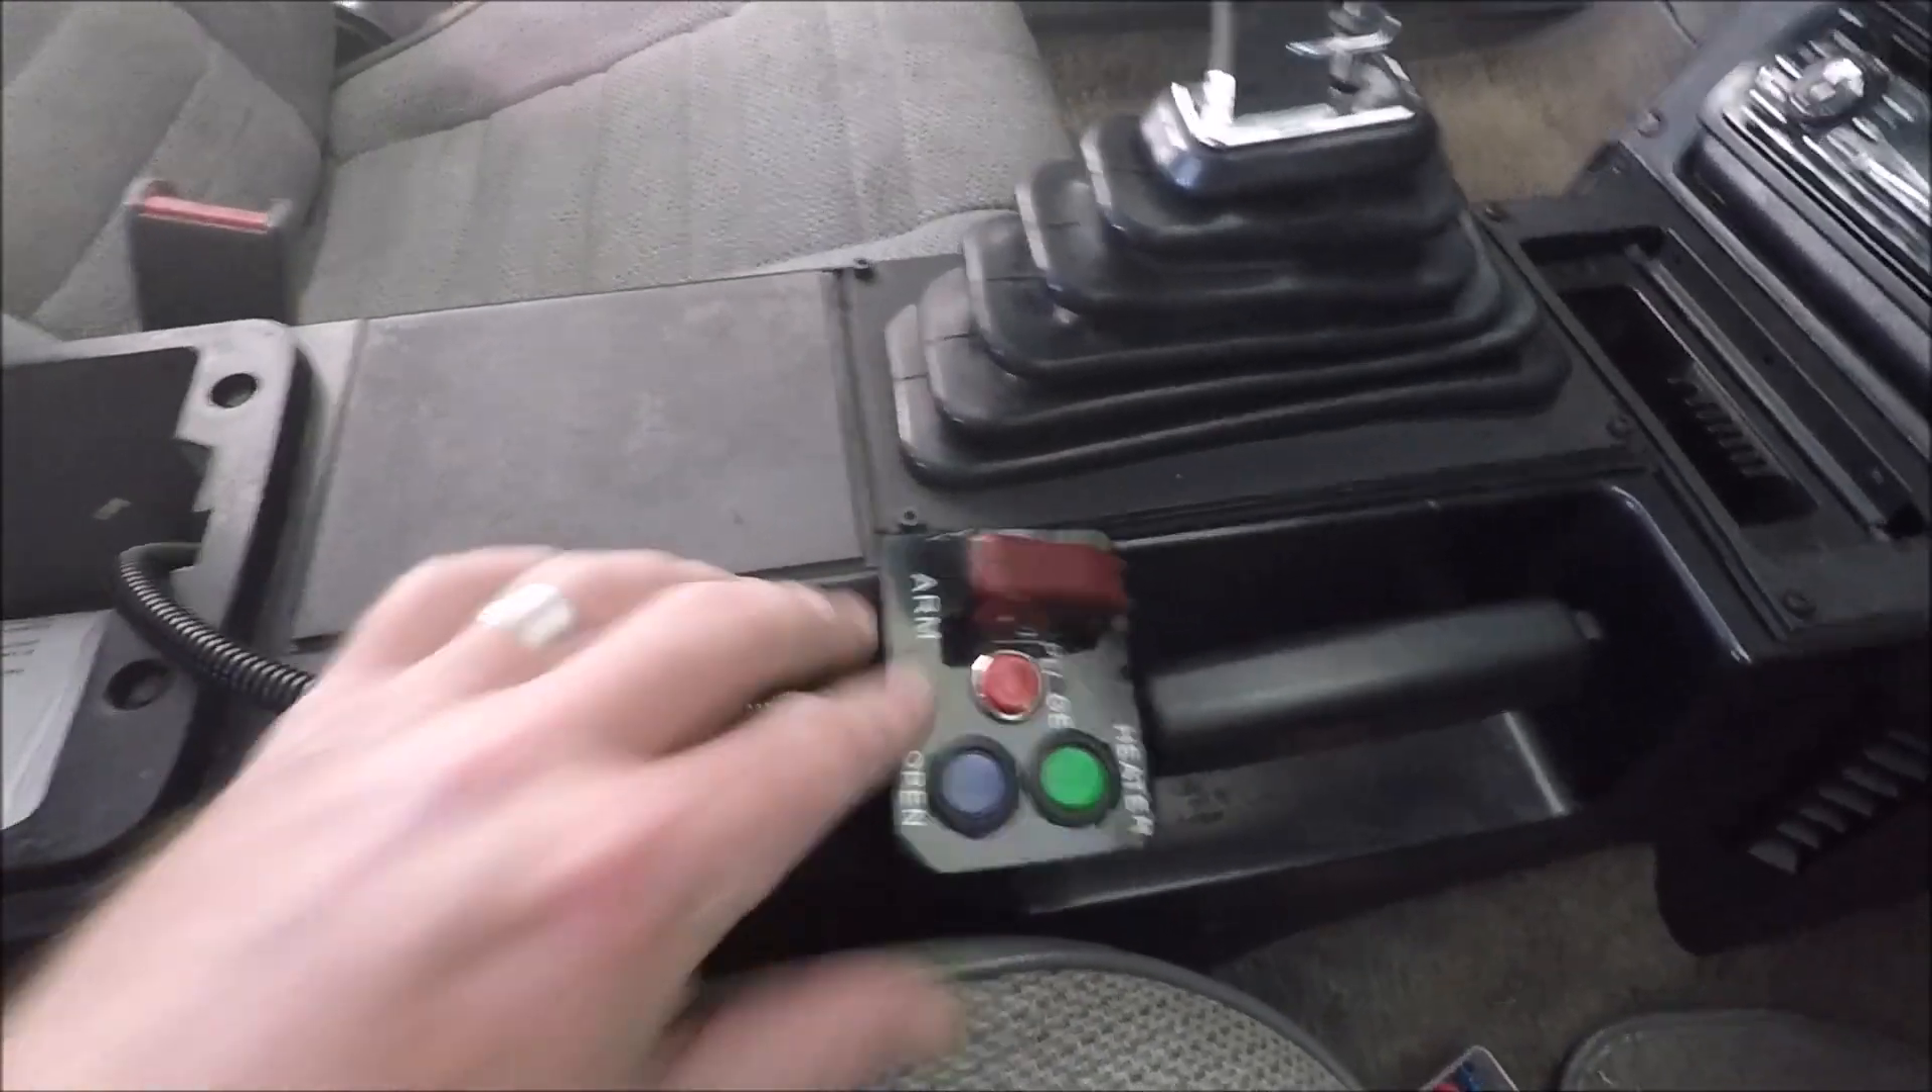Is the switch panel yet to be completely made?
No.